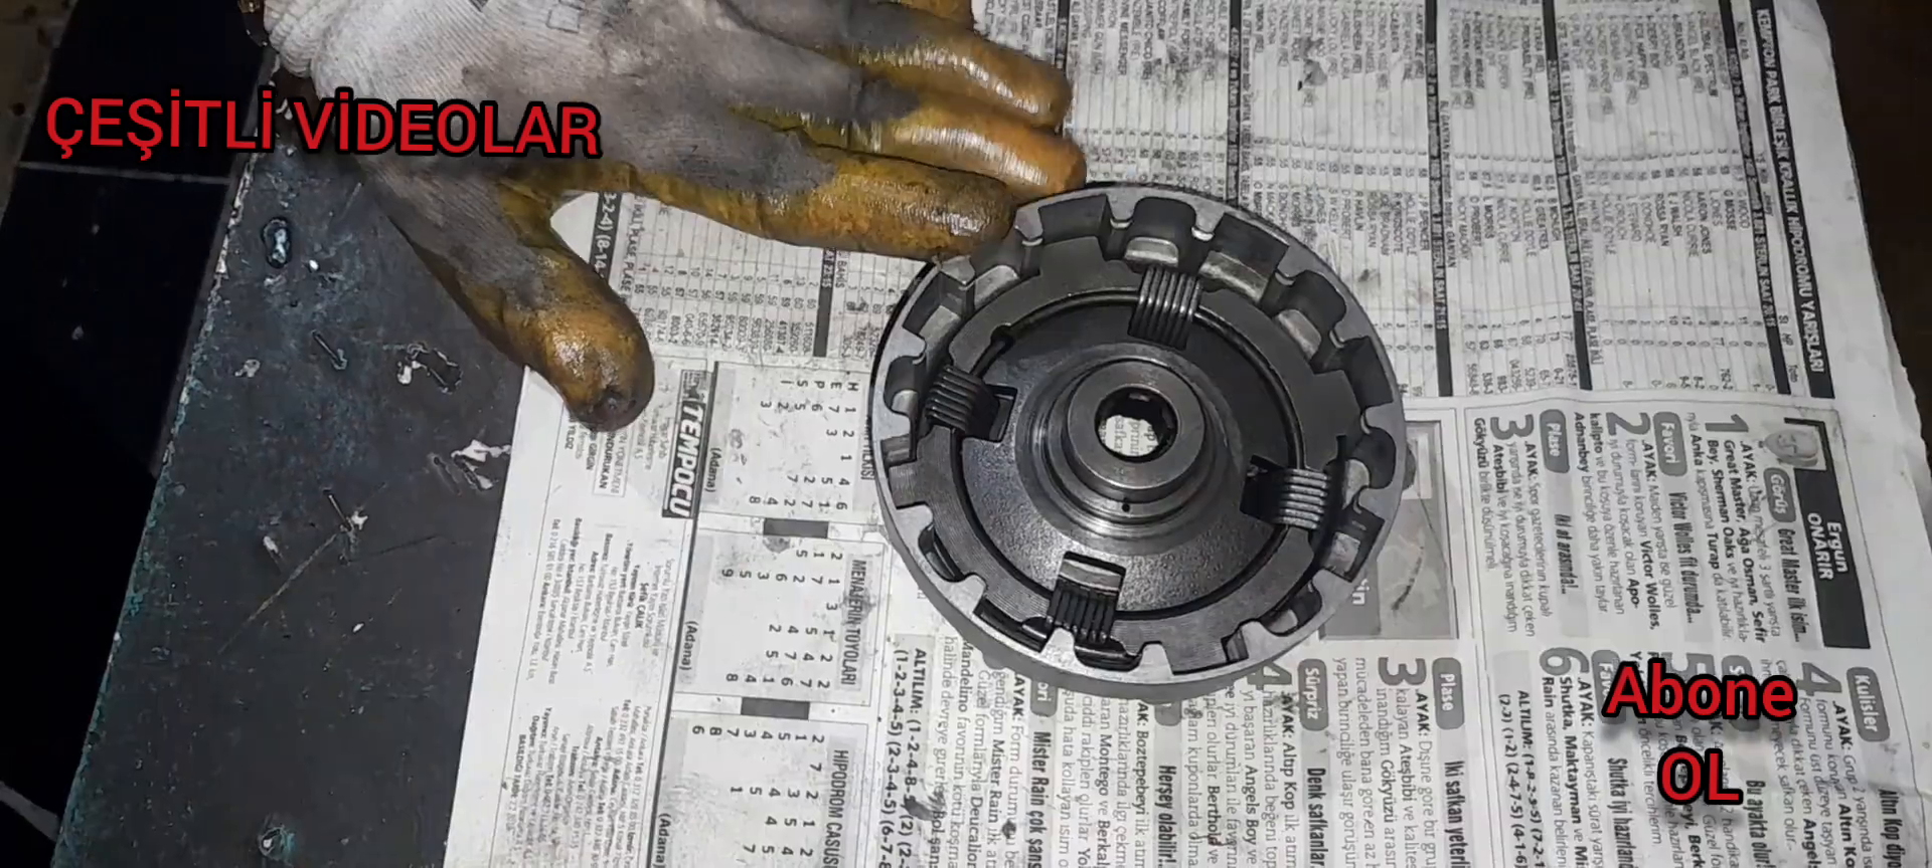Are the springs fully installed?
Yes.